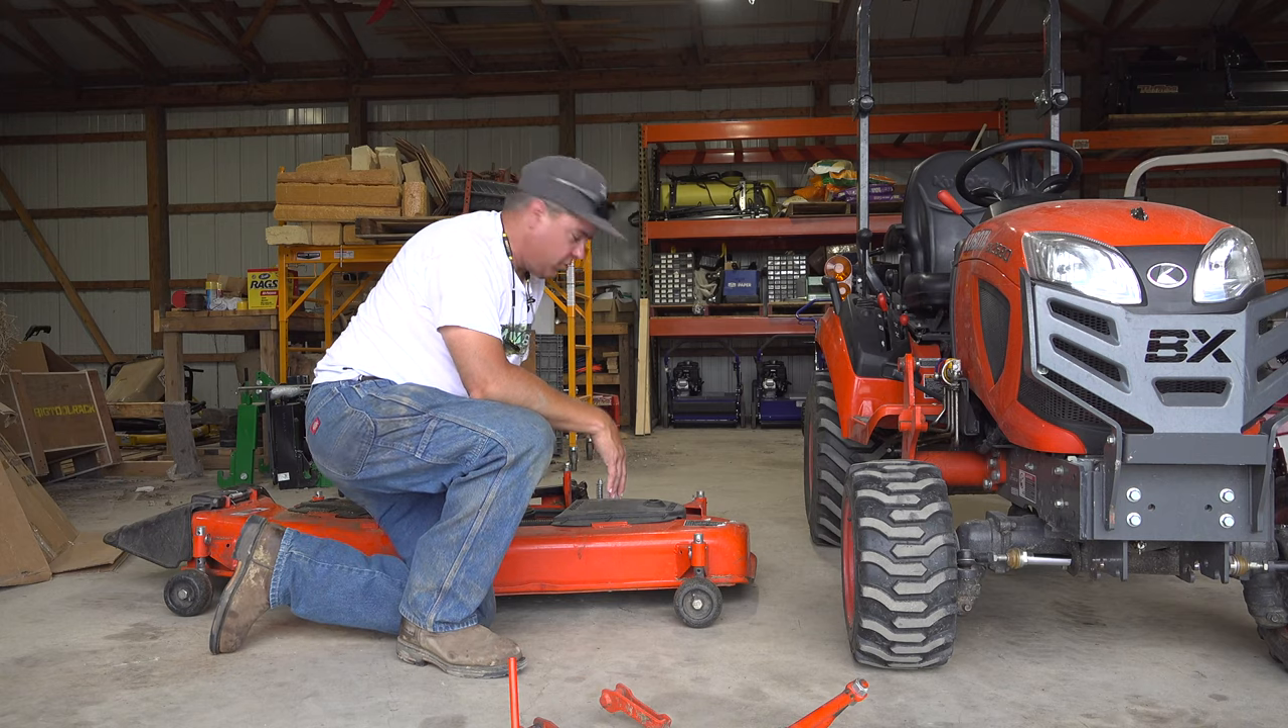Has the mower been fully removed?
Yes.